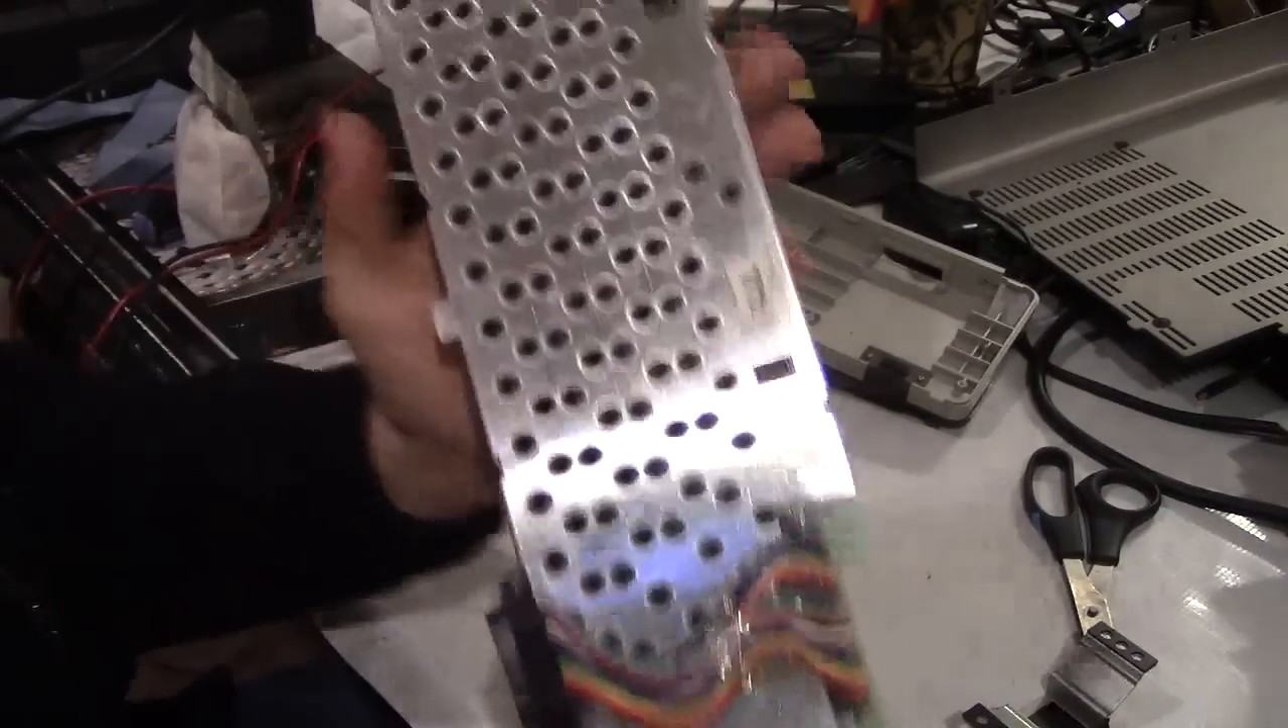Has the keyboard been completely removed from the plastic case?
Yes.